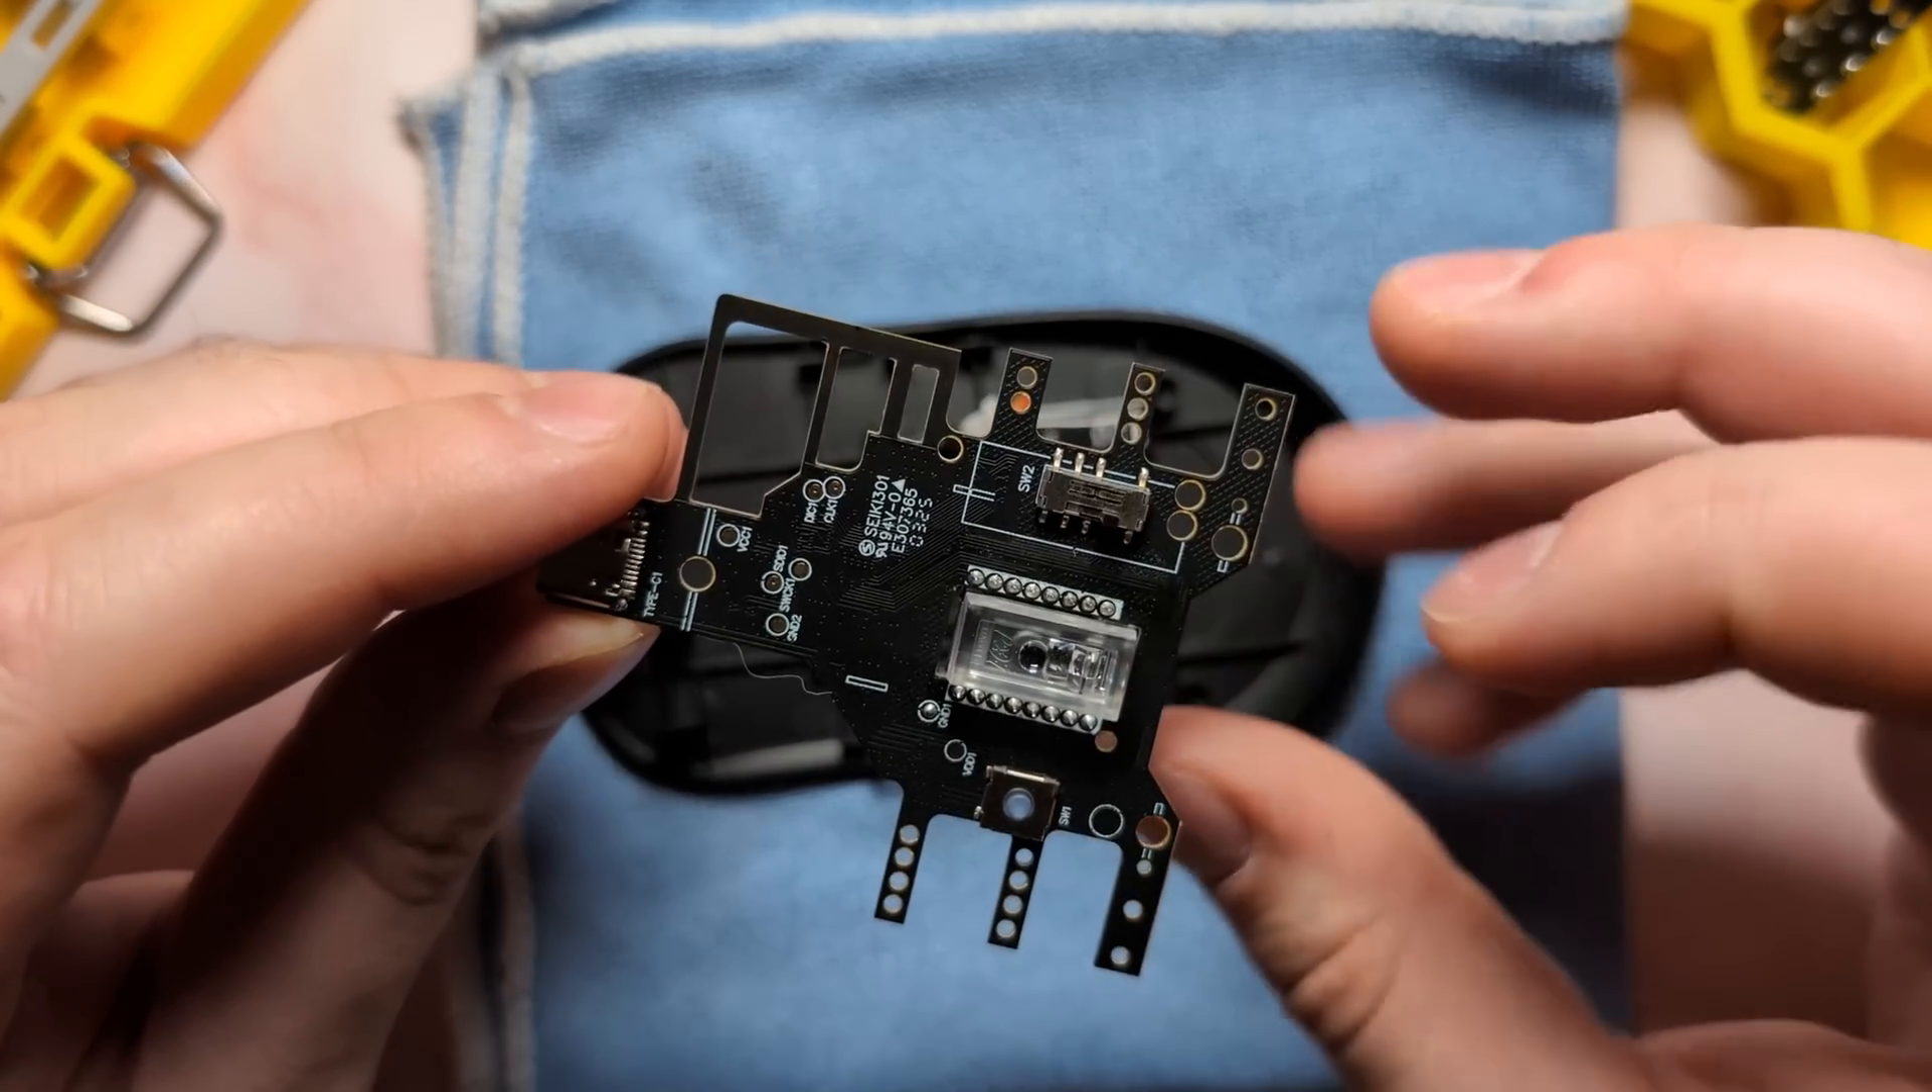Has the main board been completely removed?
Yes.